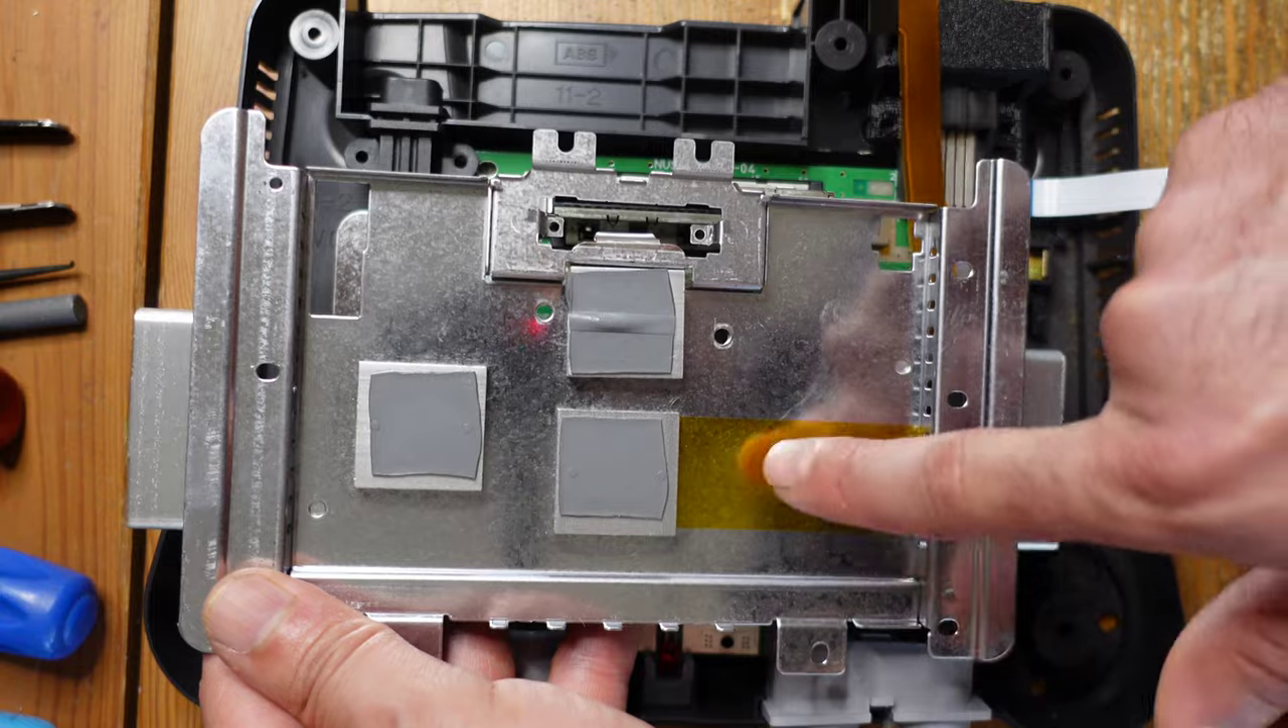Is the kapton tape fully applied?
Yes.